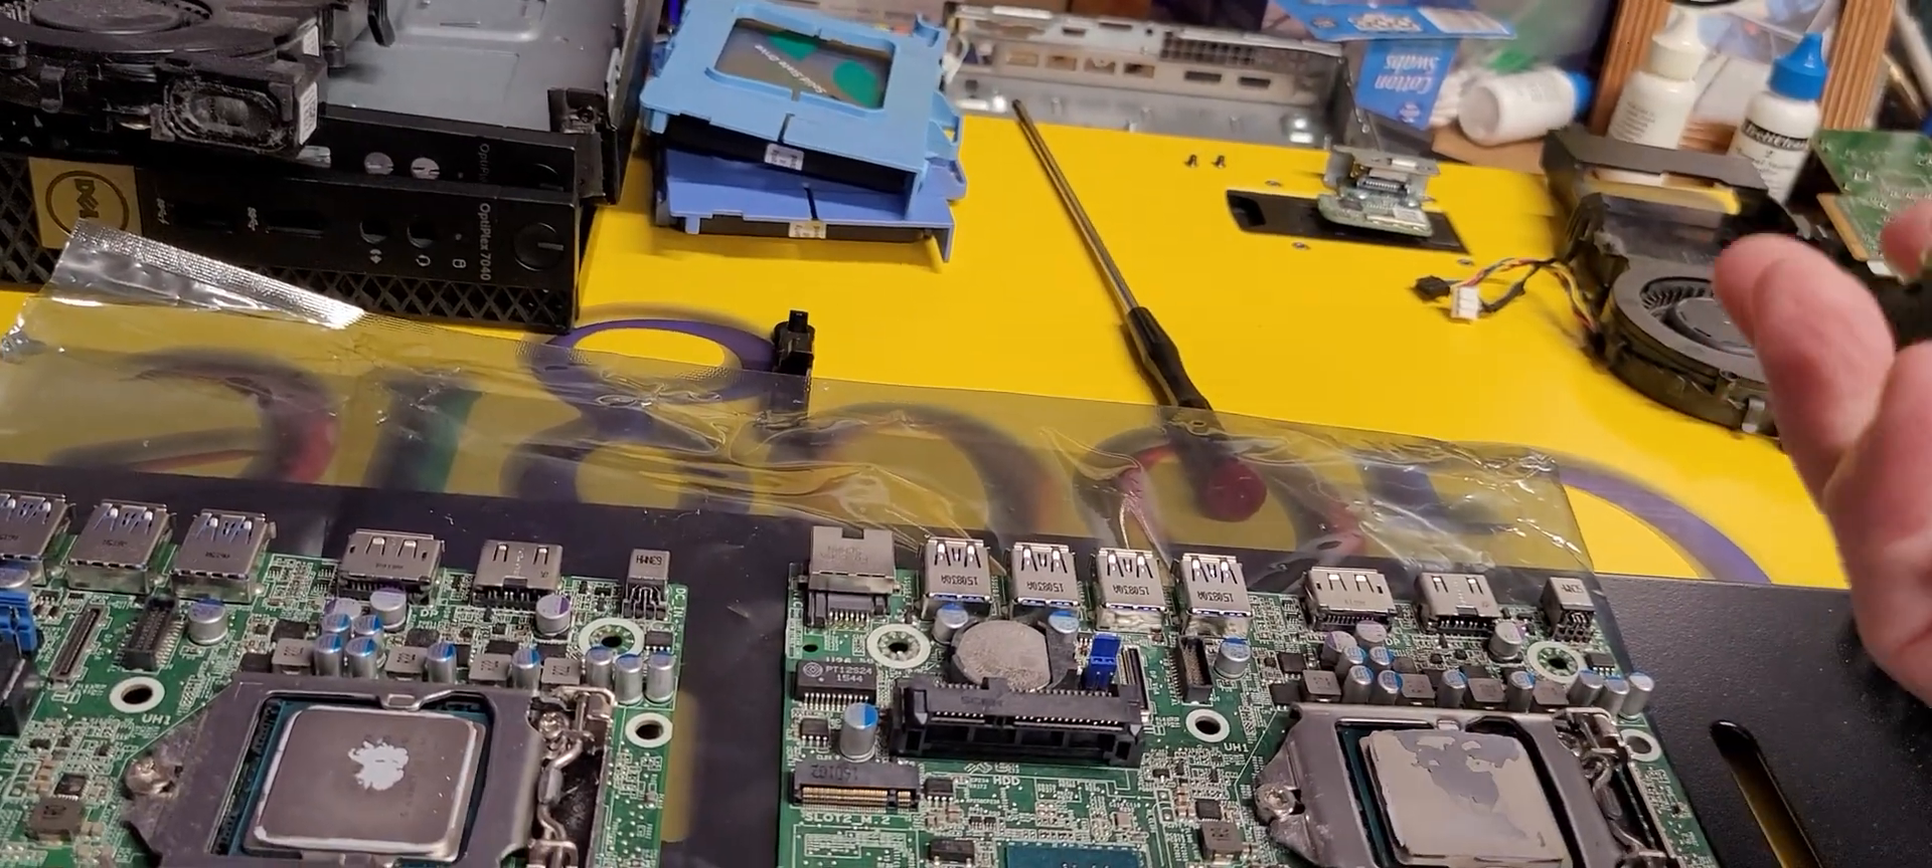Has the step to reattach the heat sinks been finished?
No.